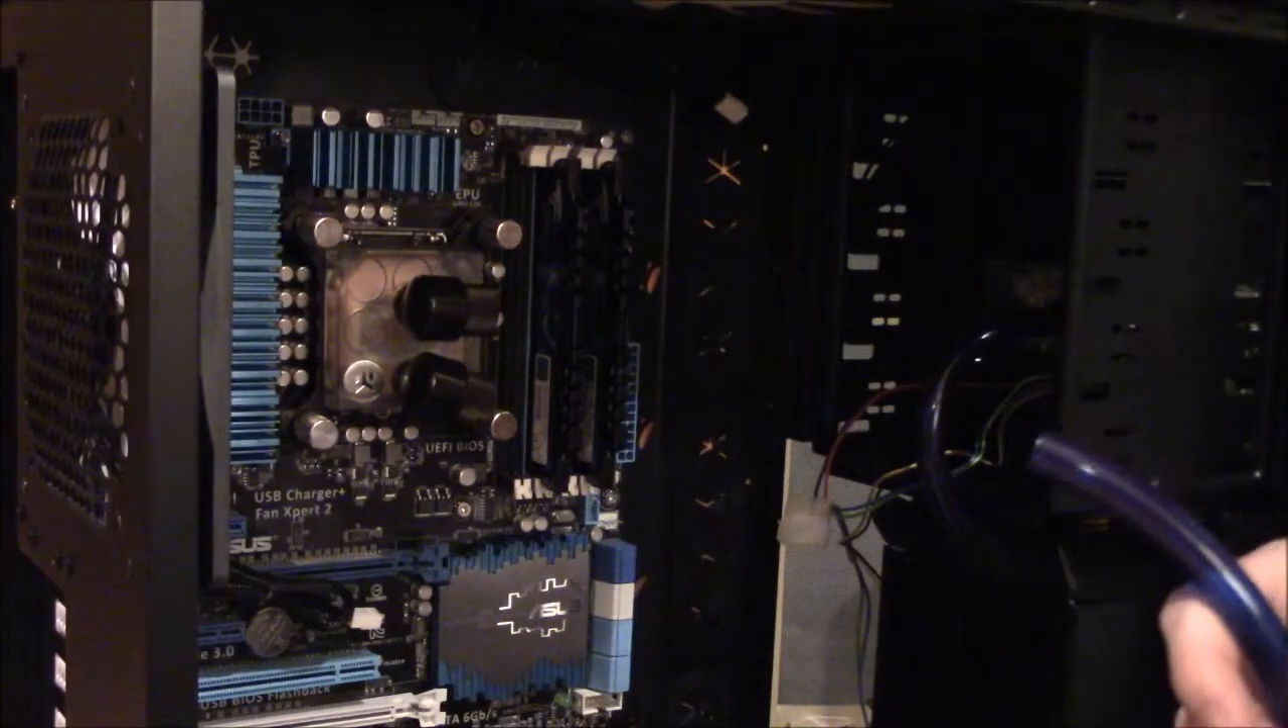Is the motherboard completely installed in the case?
Yes.